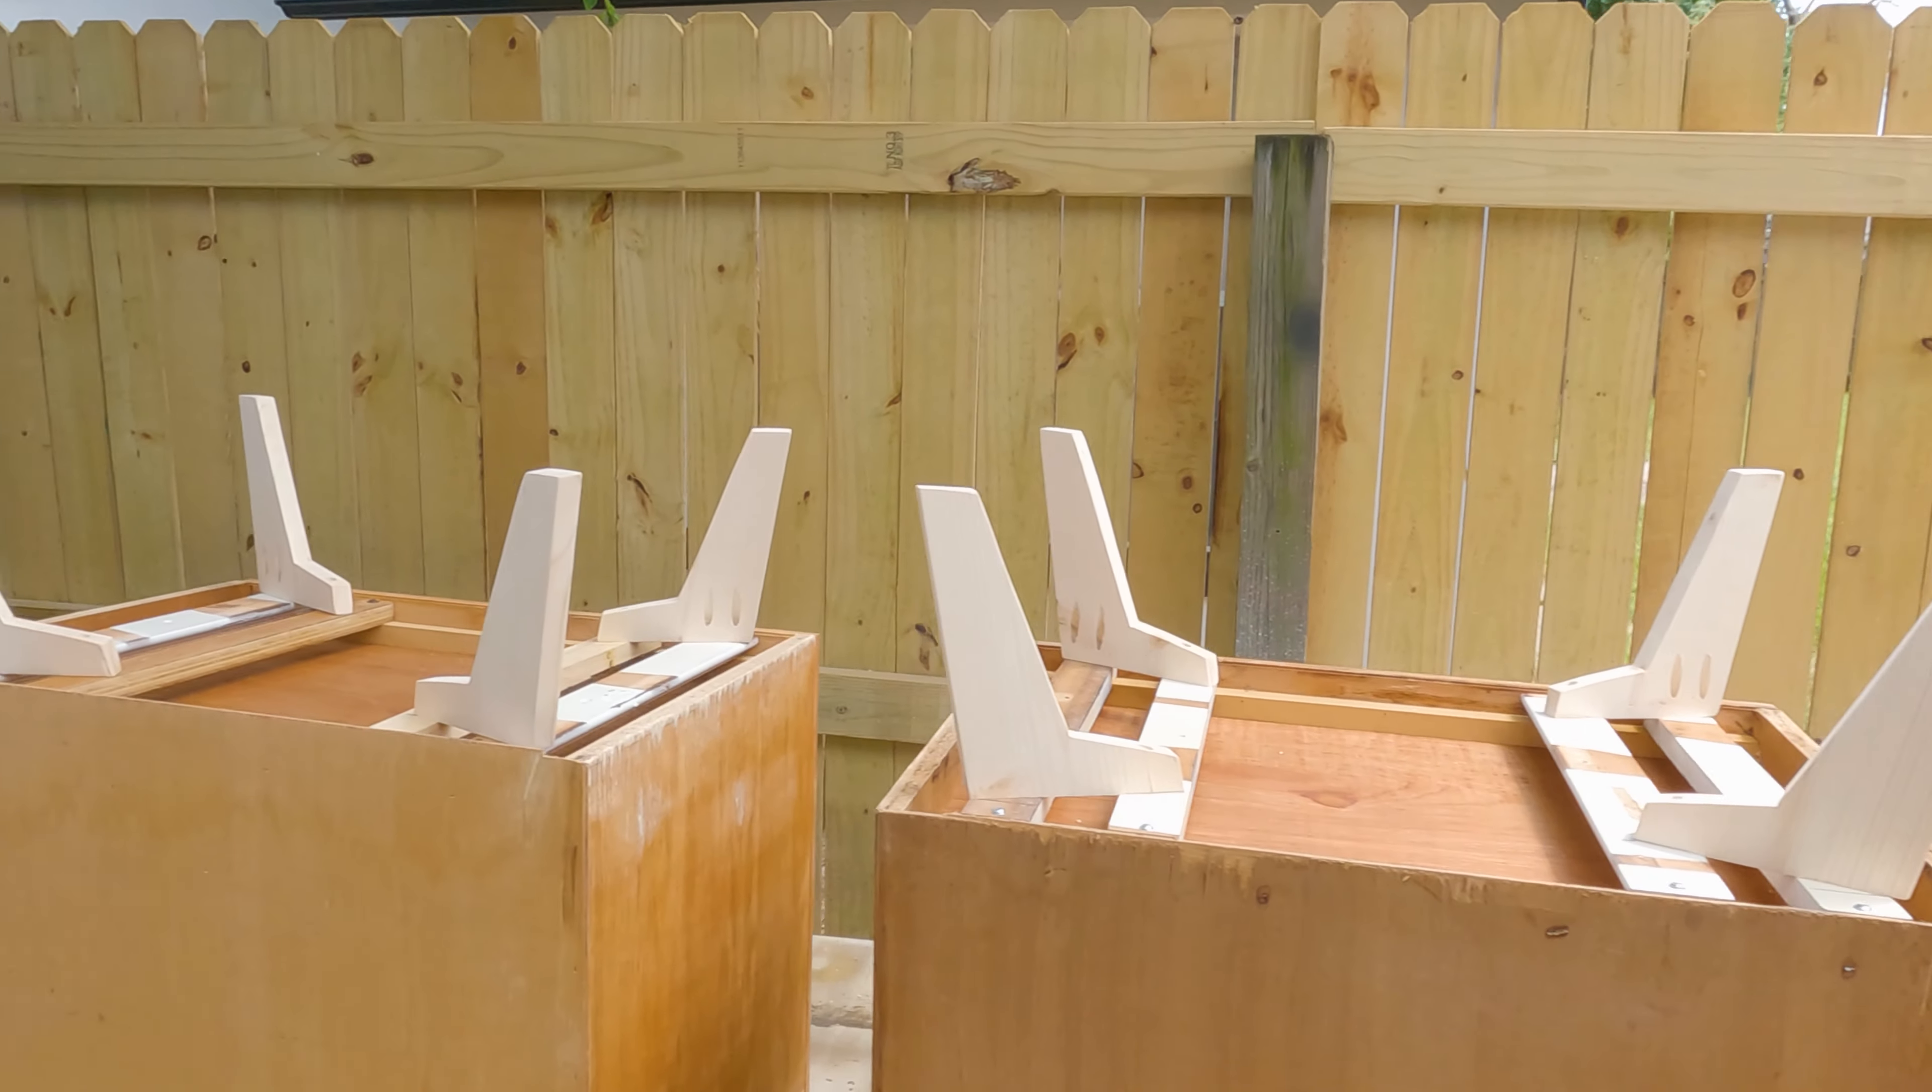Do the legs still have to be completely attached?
No.